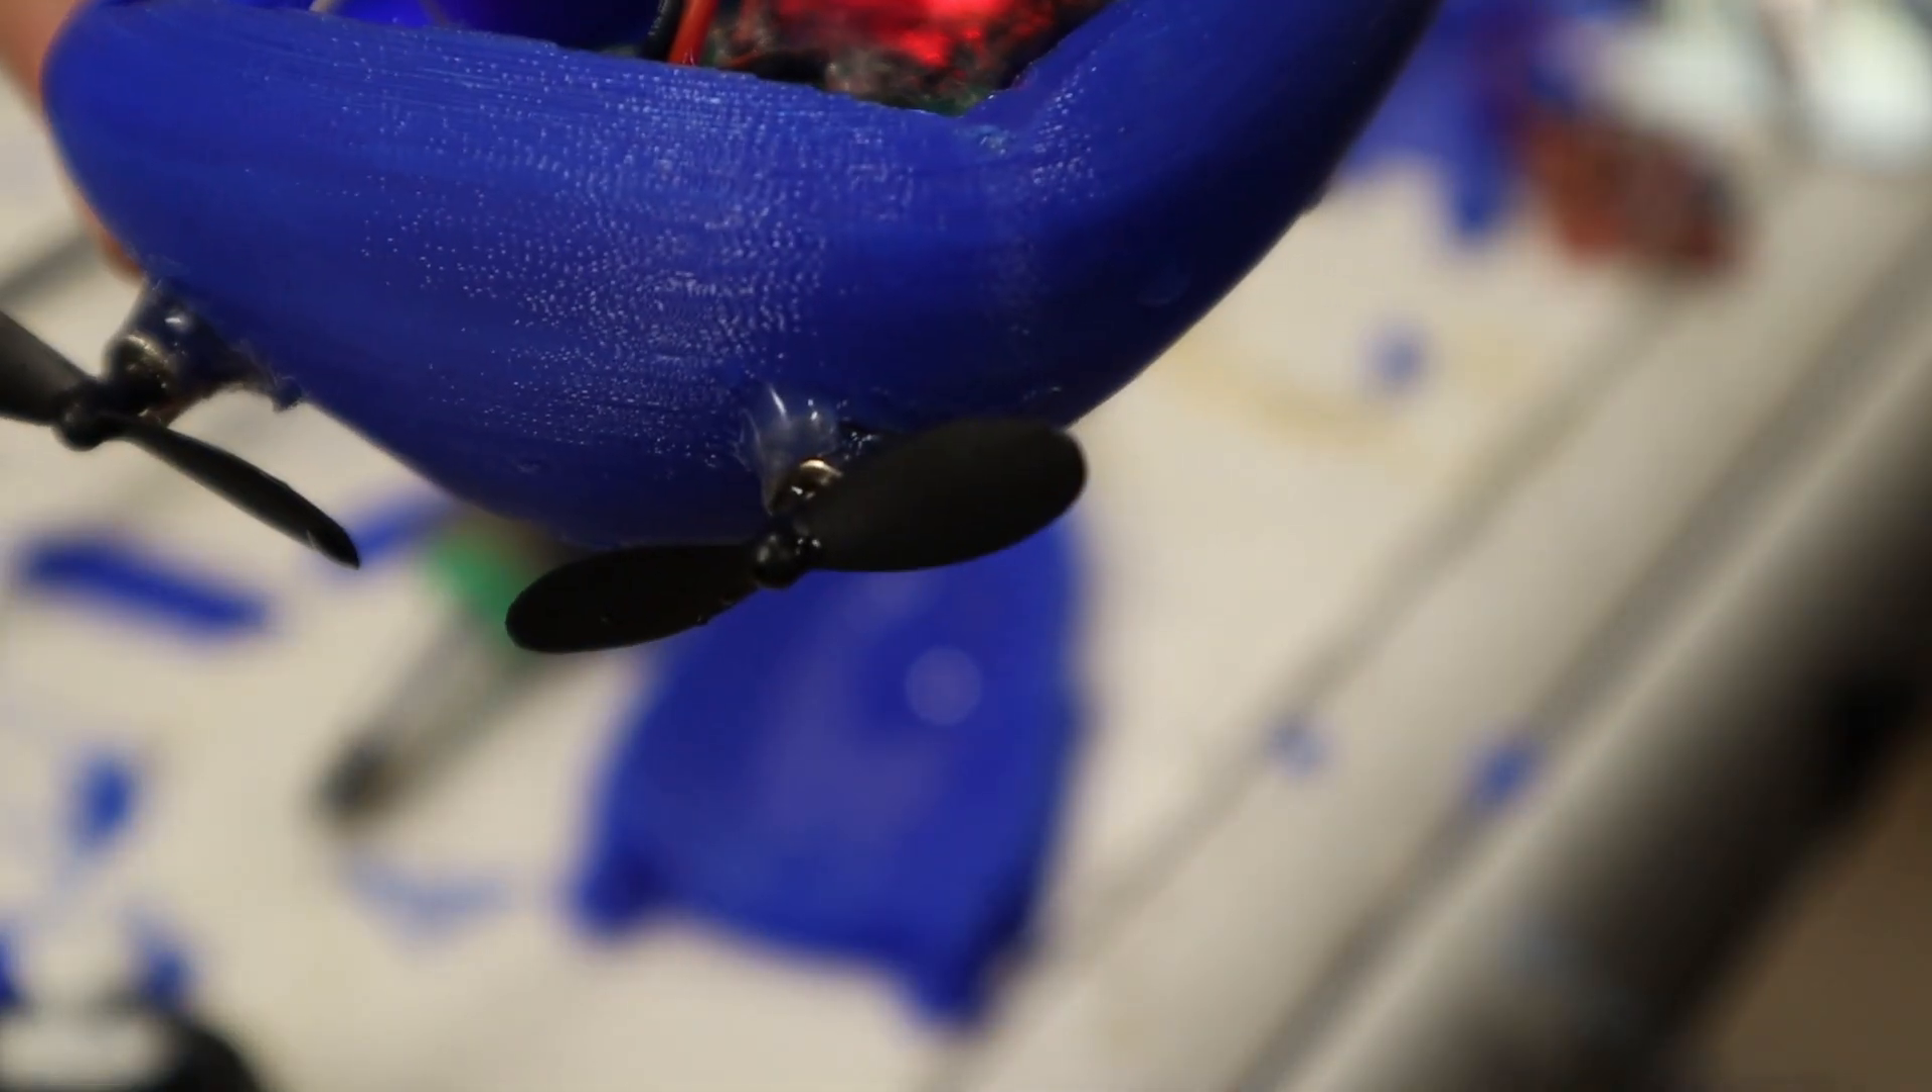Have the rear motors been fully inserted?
Yes.